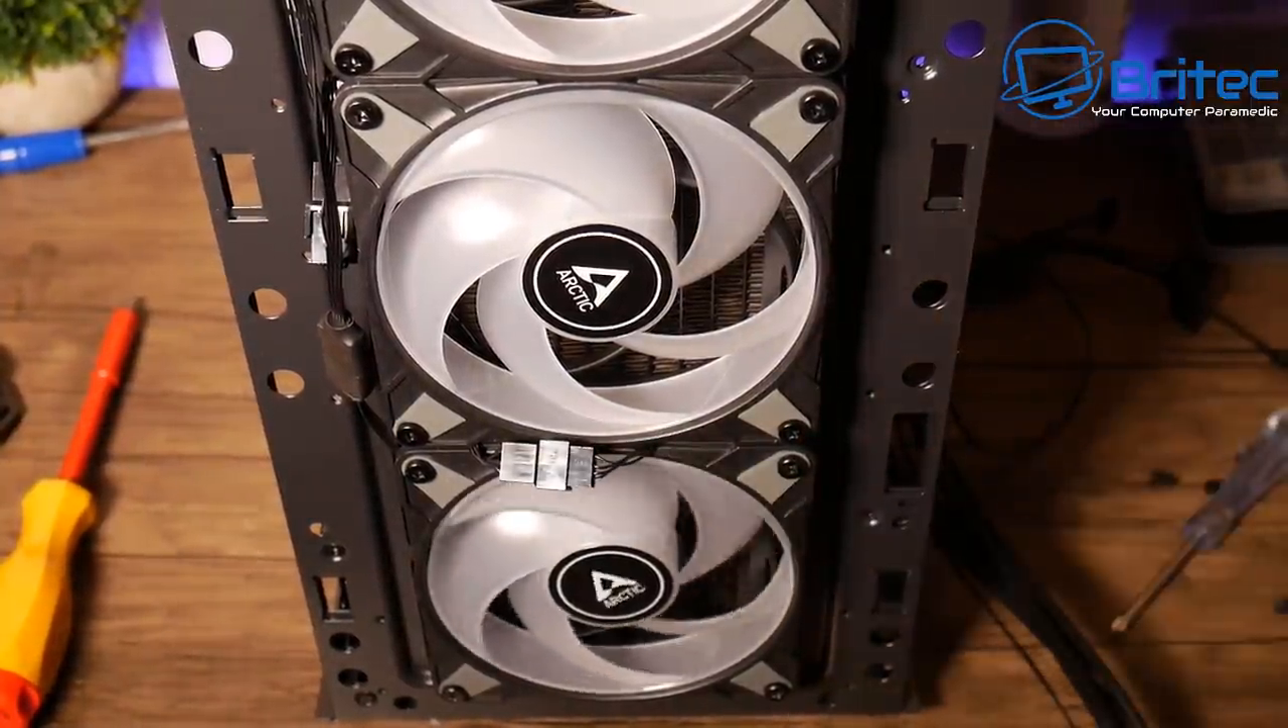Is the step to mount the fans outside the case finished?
Yes.